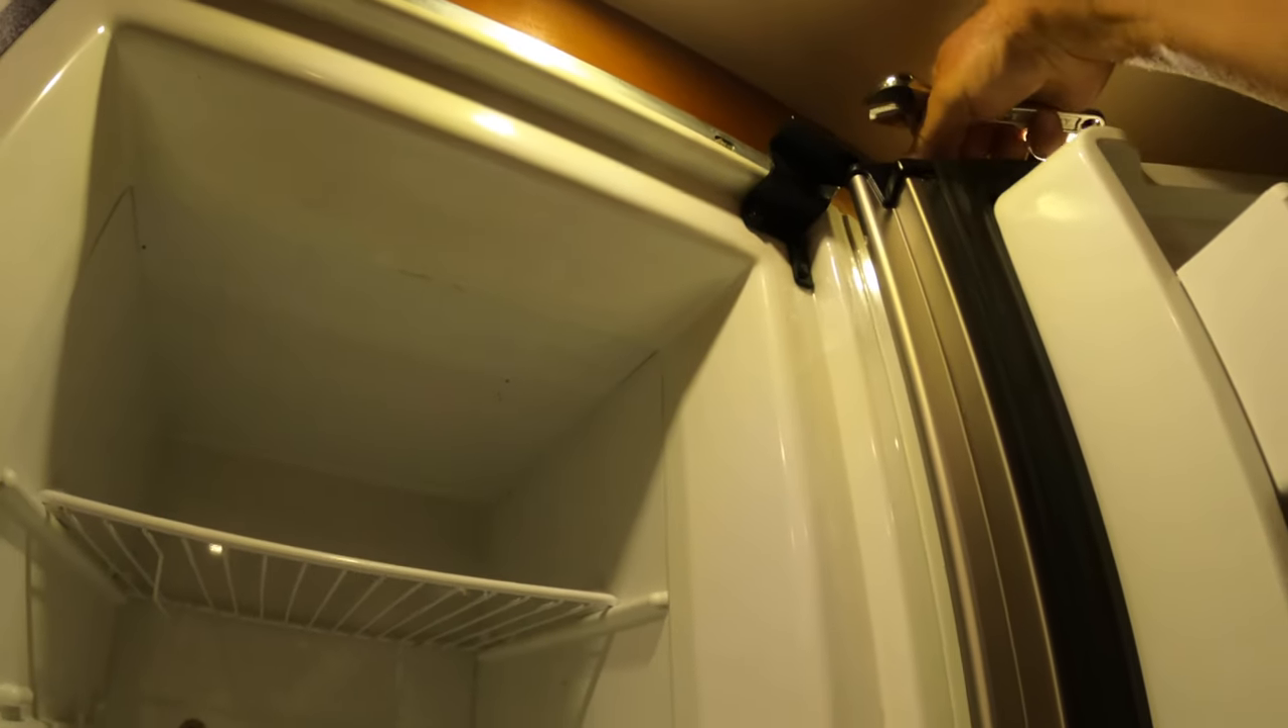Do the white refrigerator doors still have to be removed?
Yes.